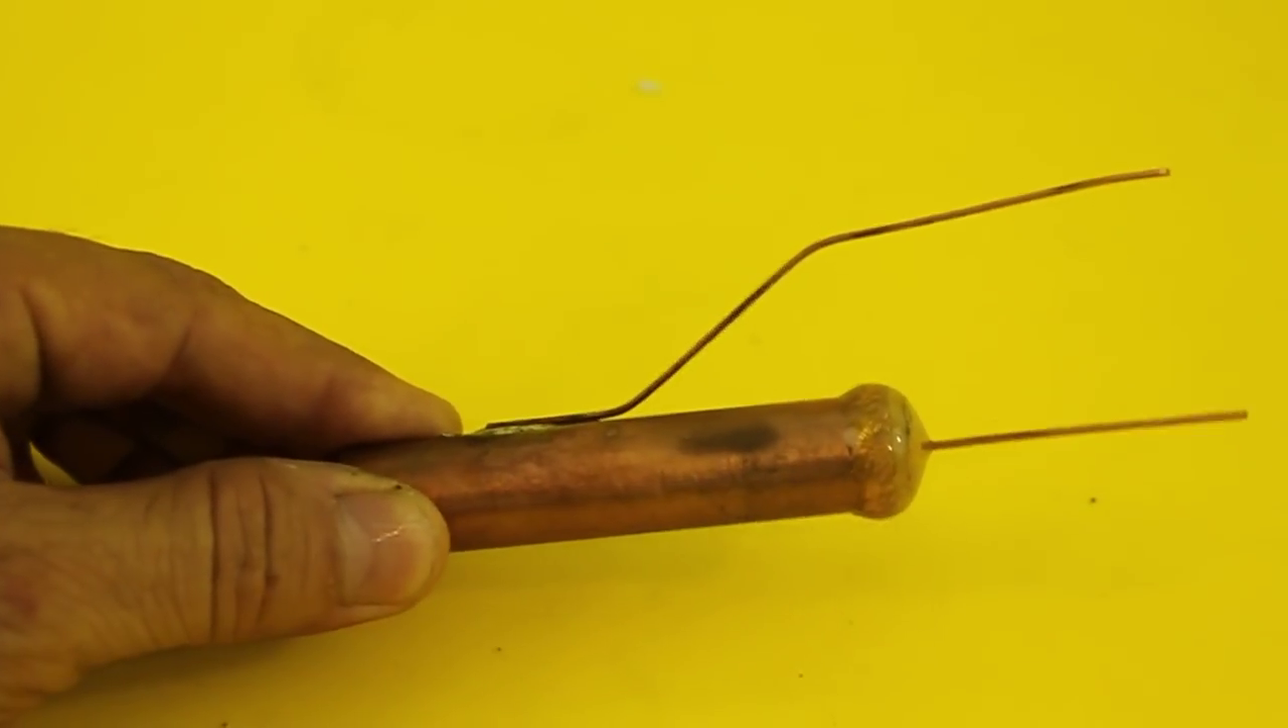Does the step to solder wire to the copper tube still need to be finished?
No.